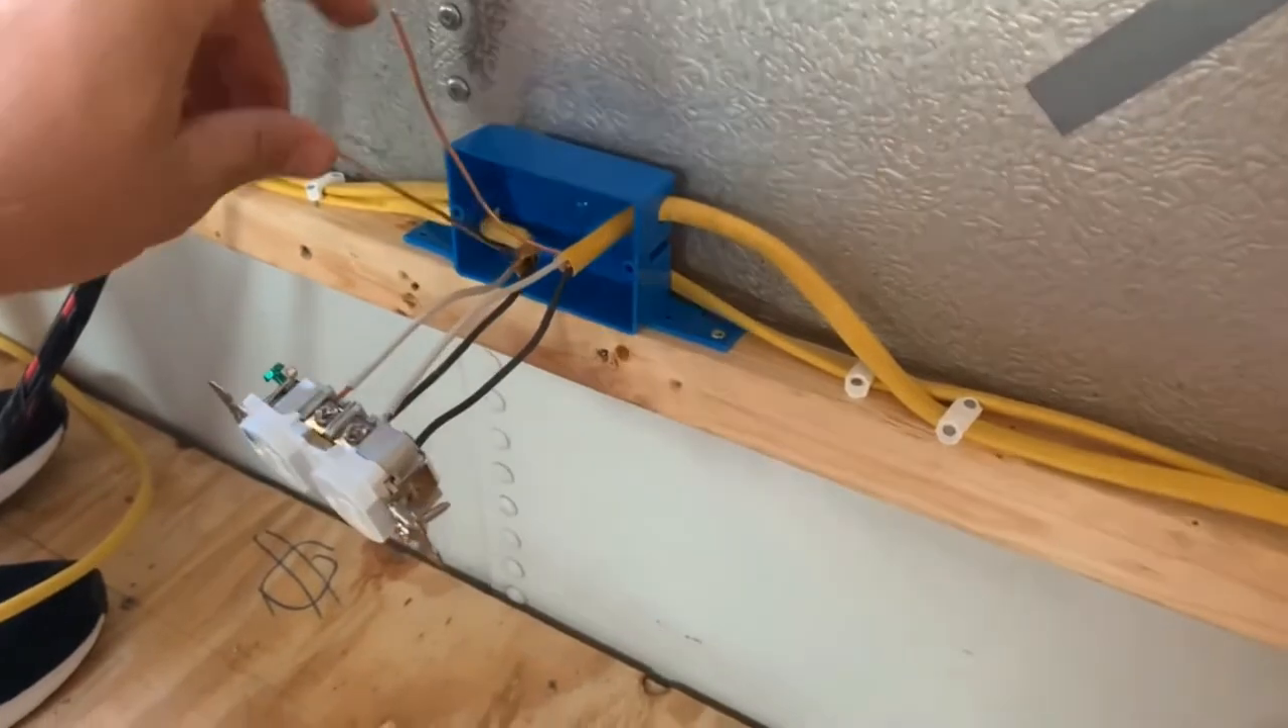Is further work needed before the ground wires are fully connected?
Yes.